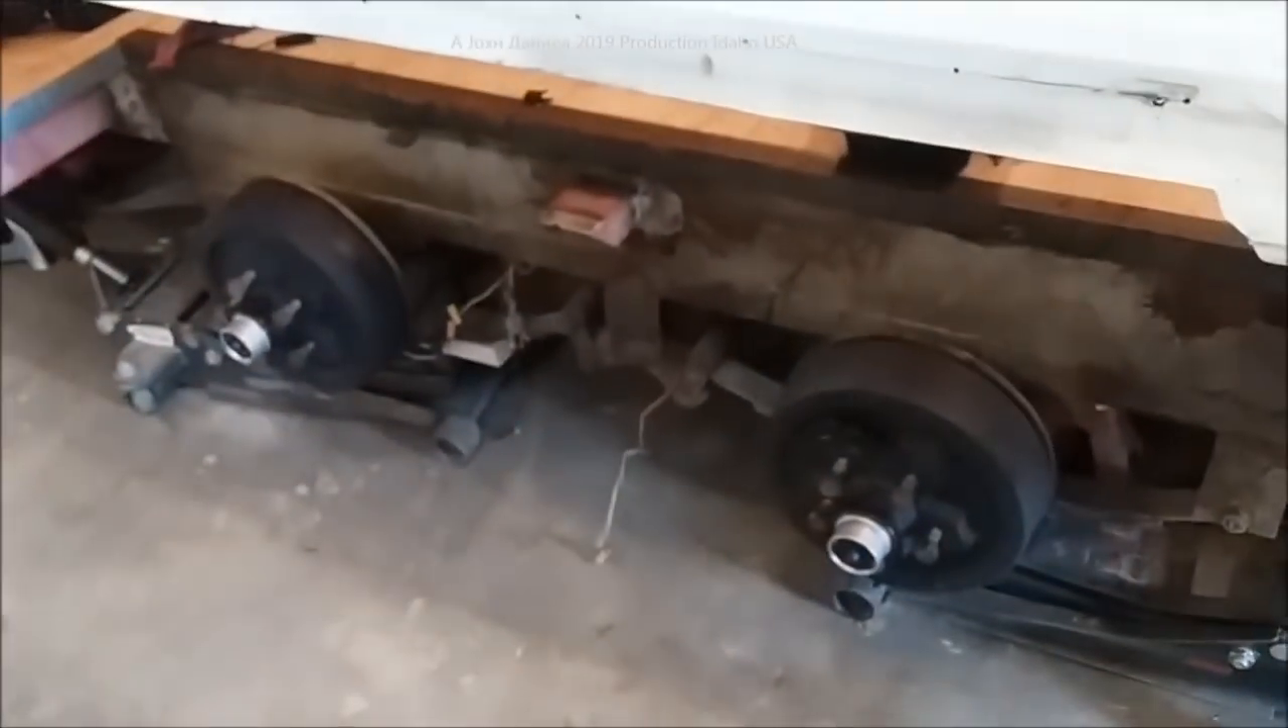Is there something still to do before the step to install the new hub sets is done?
No.